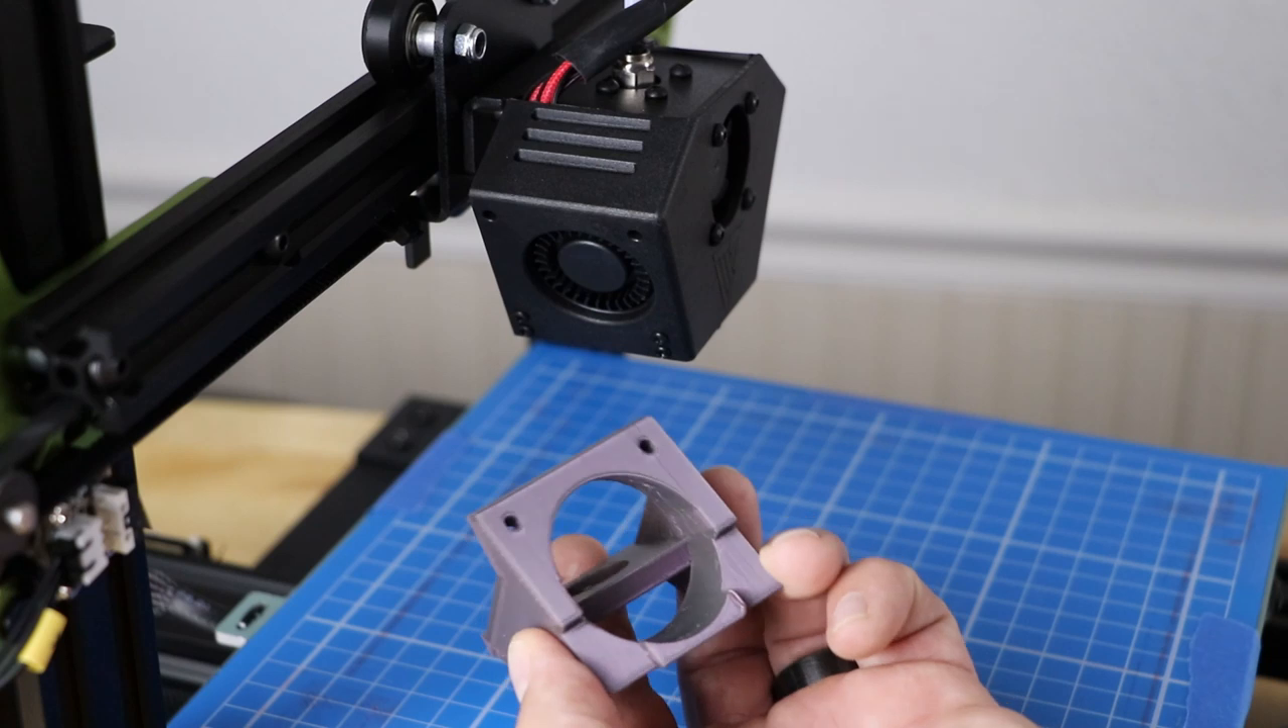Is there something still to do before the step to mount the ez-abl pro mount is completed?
Yes.